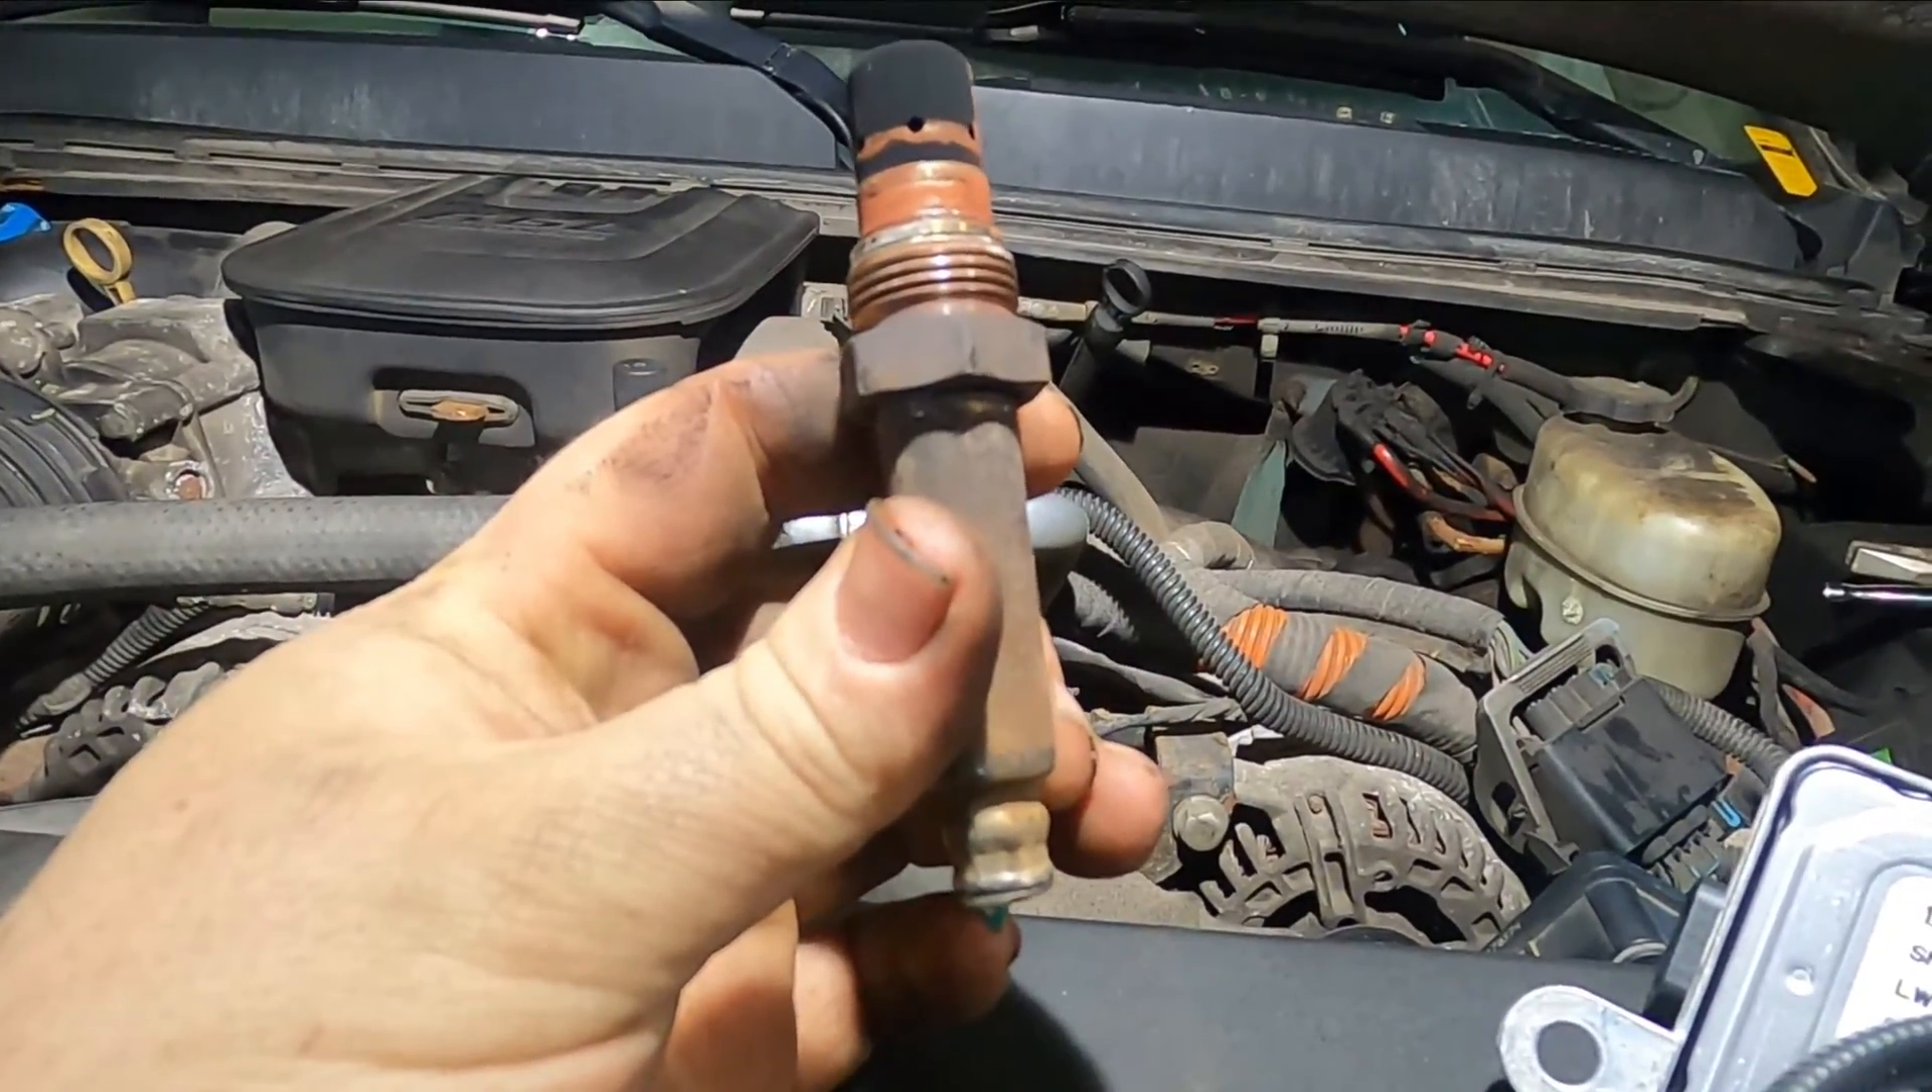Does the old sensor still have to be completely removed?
No.